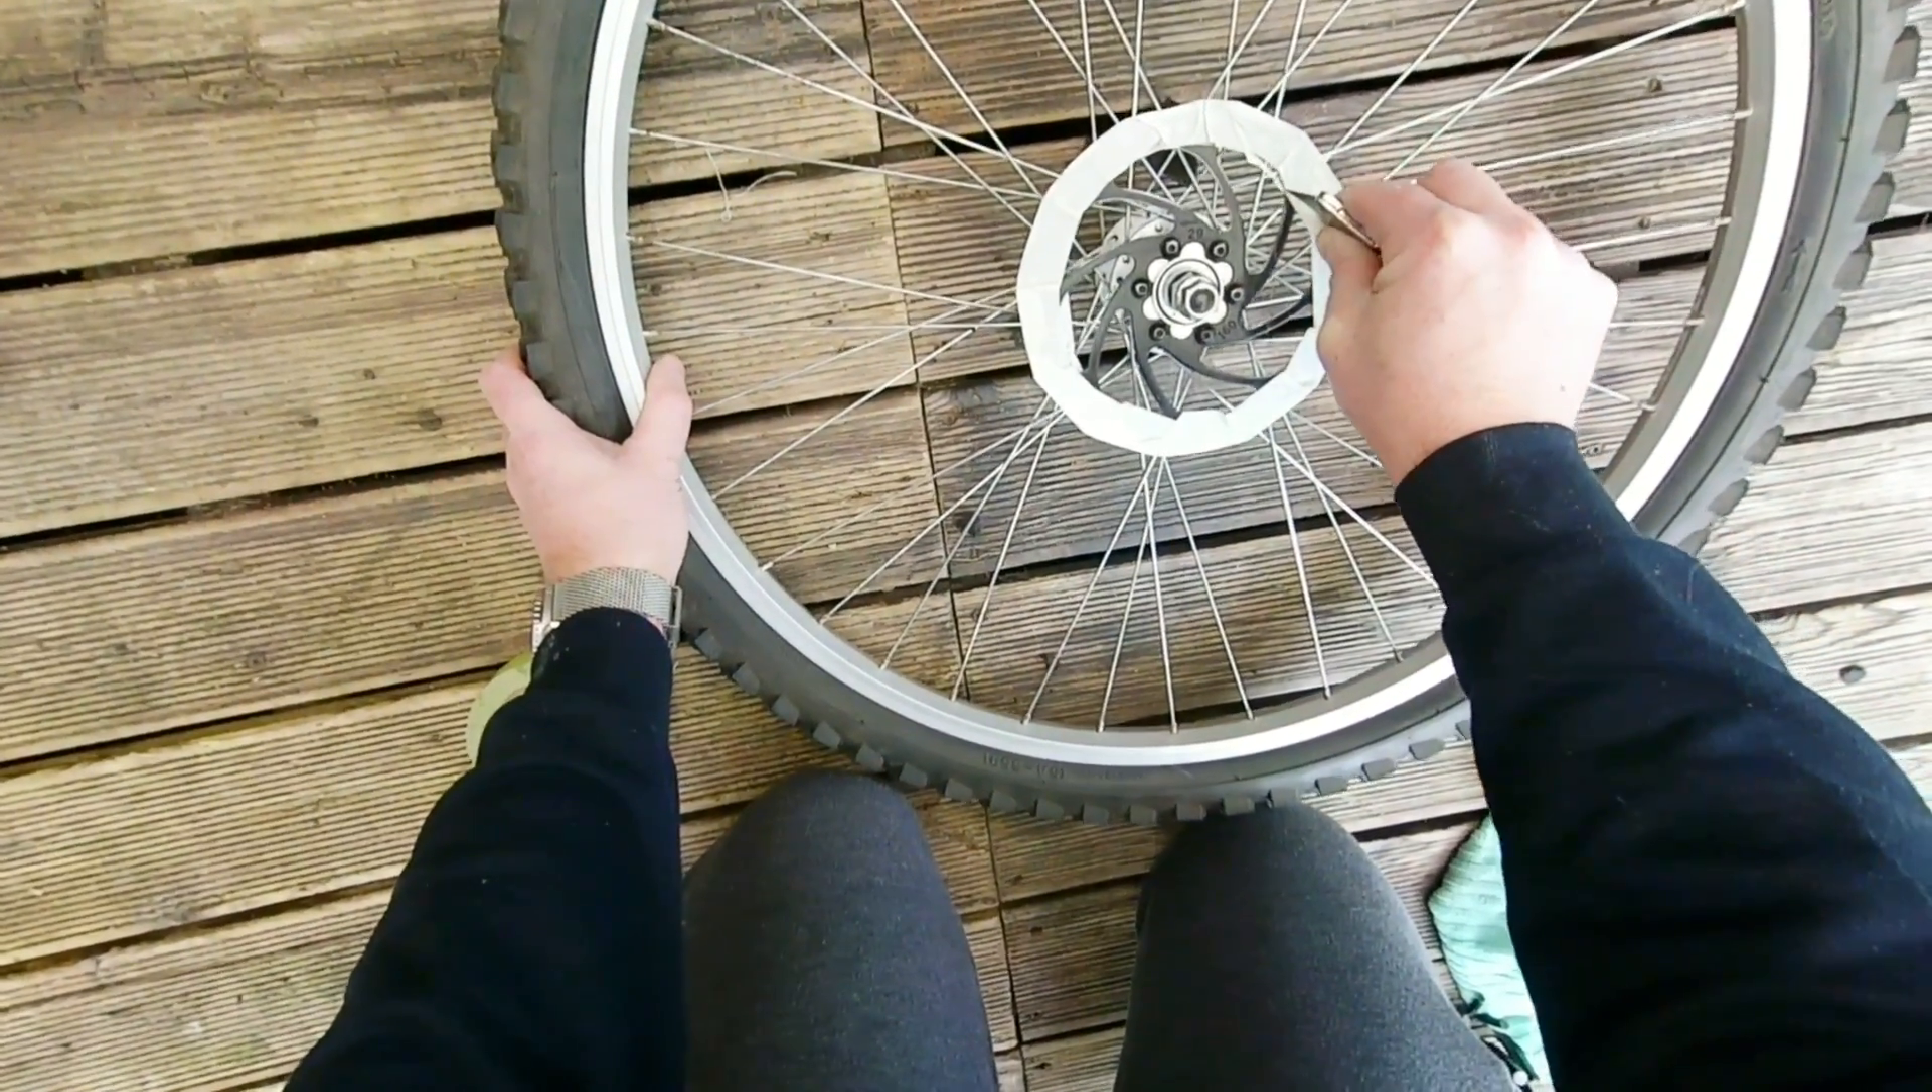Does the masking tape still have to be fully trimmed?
Yes.